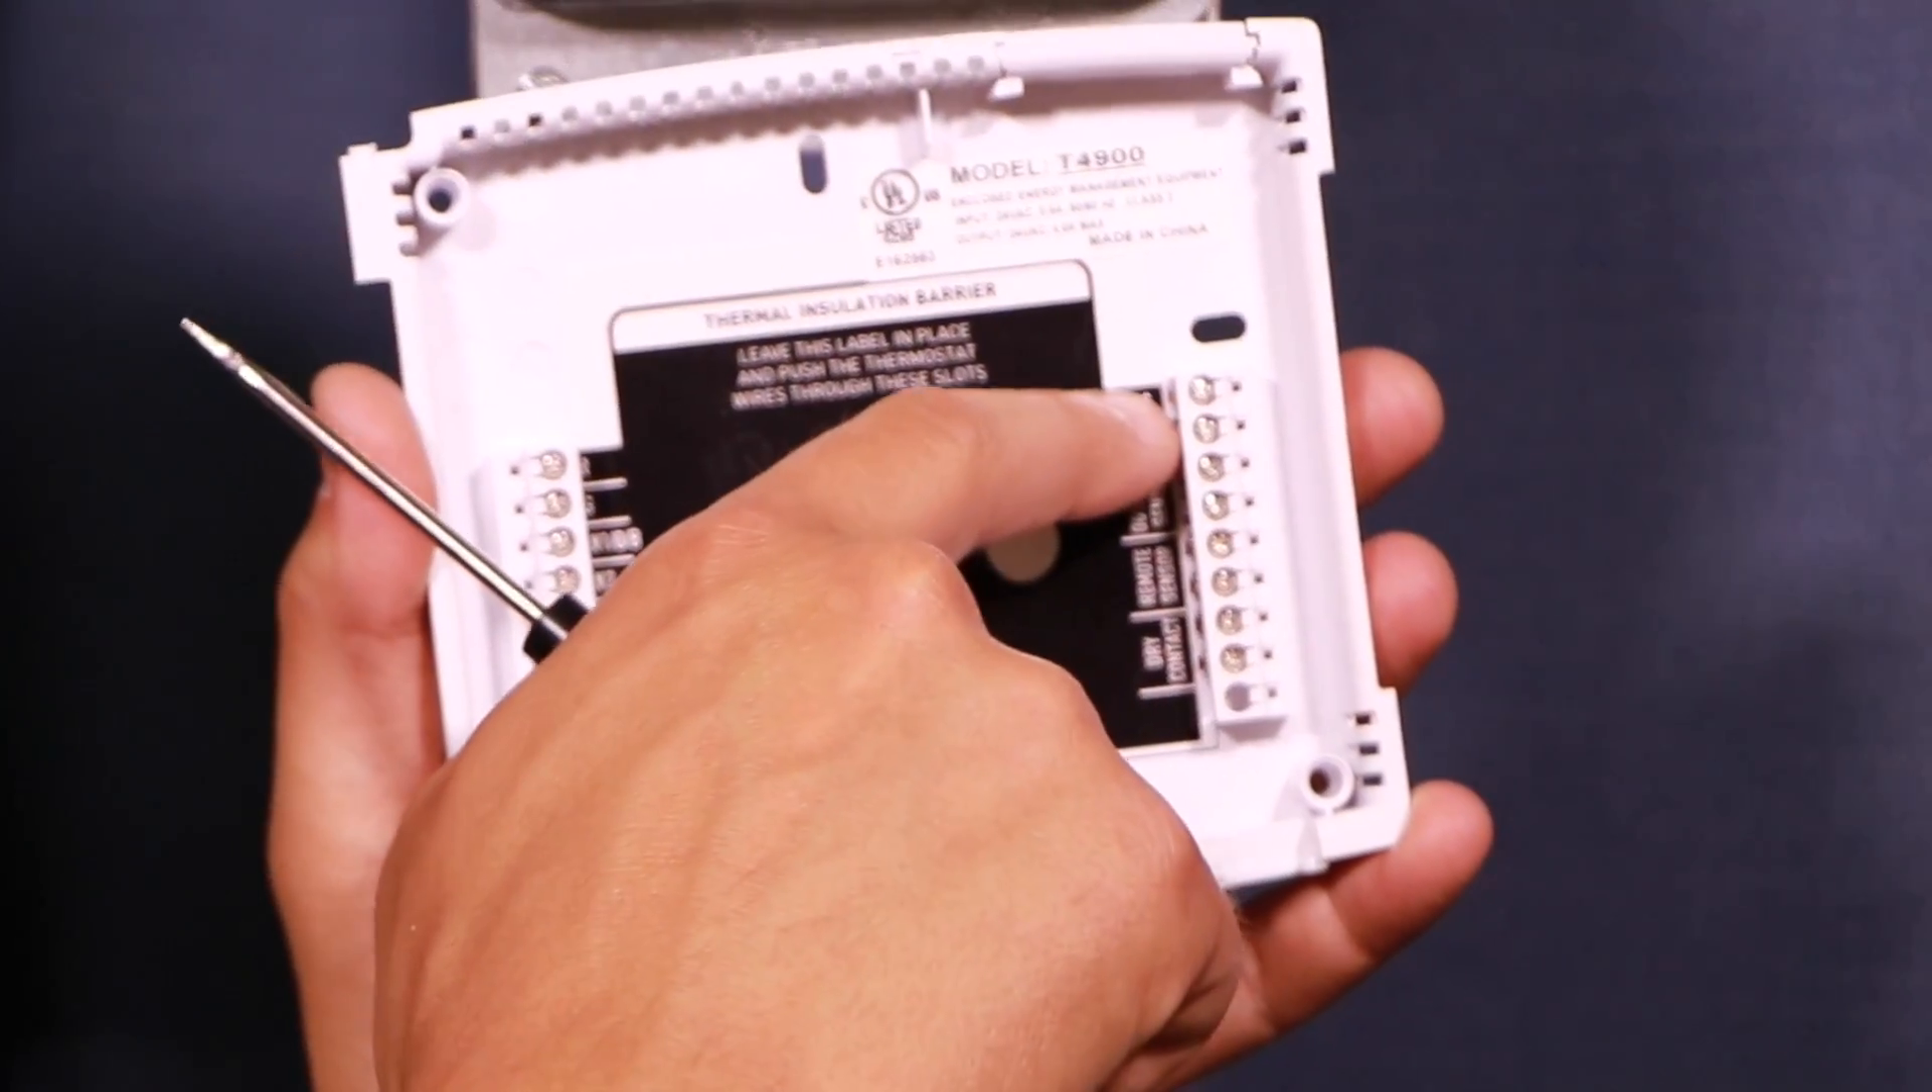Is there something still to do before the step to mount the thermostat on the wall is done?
Yes.